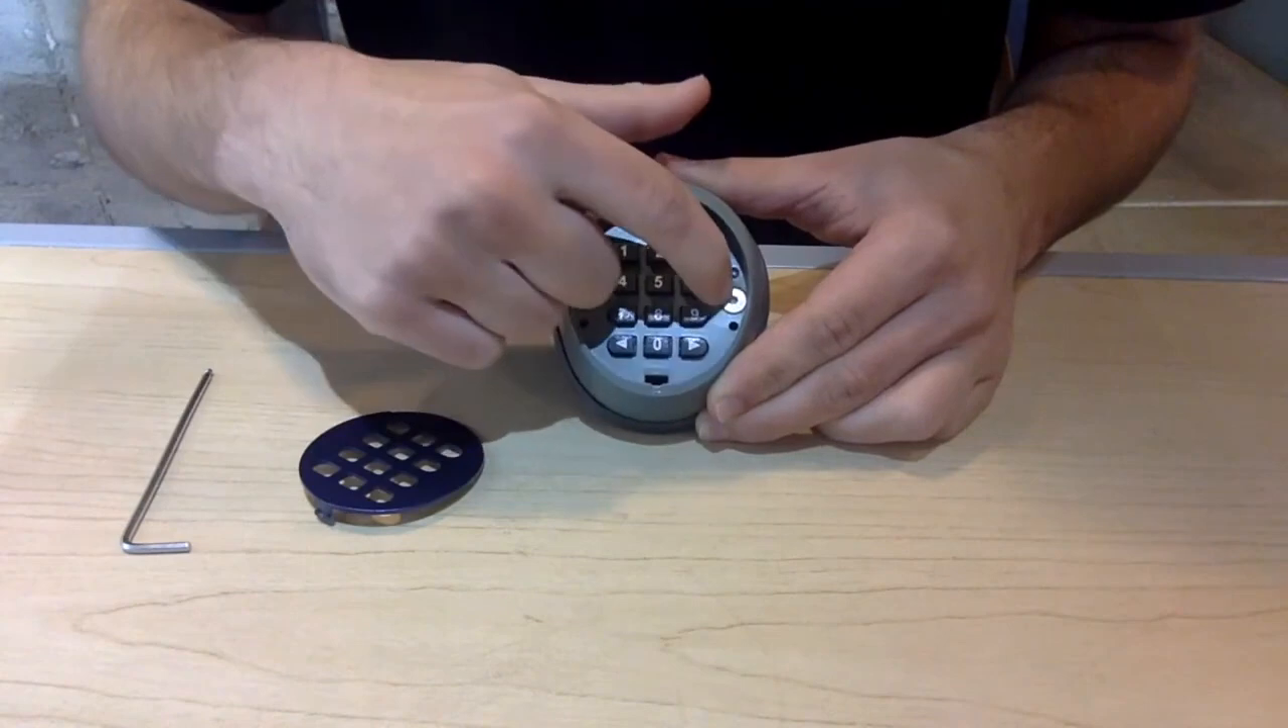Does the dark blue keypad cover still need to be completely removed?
No.